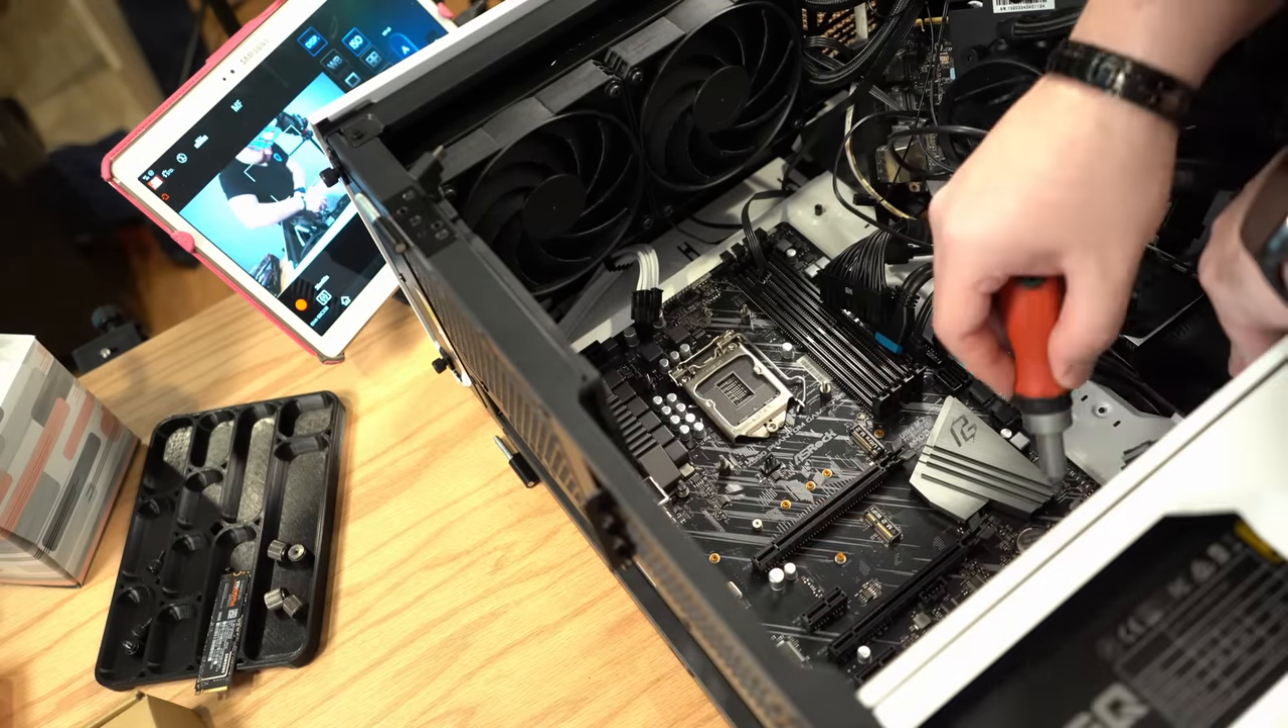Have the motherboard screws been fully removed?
No.